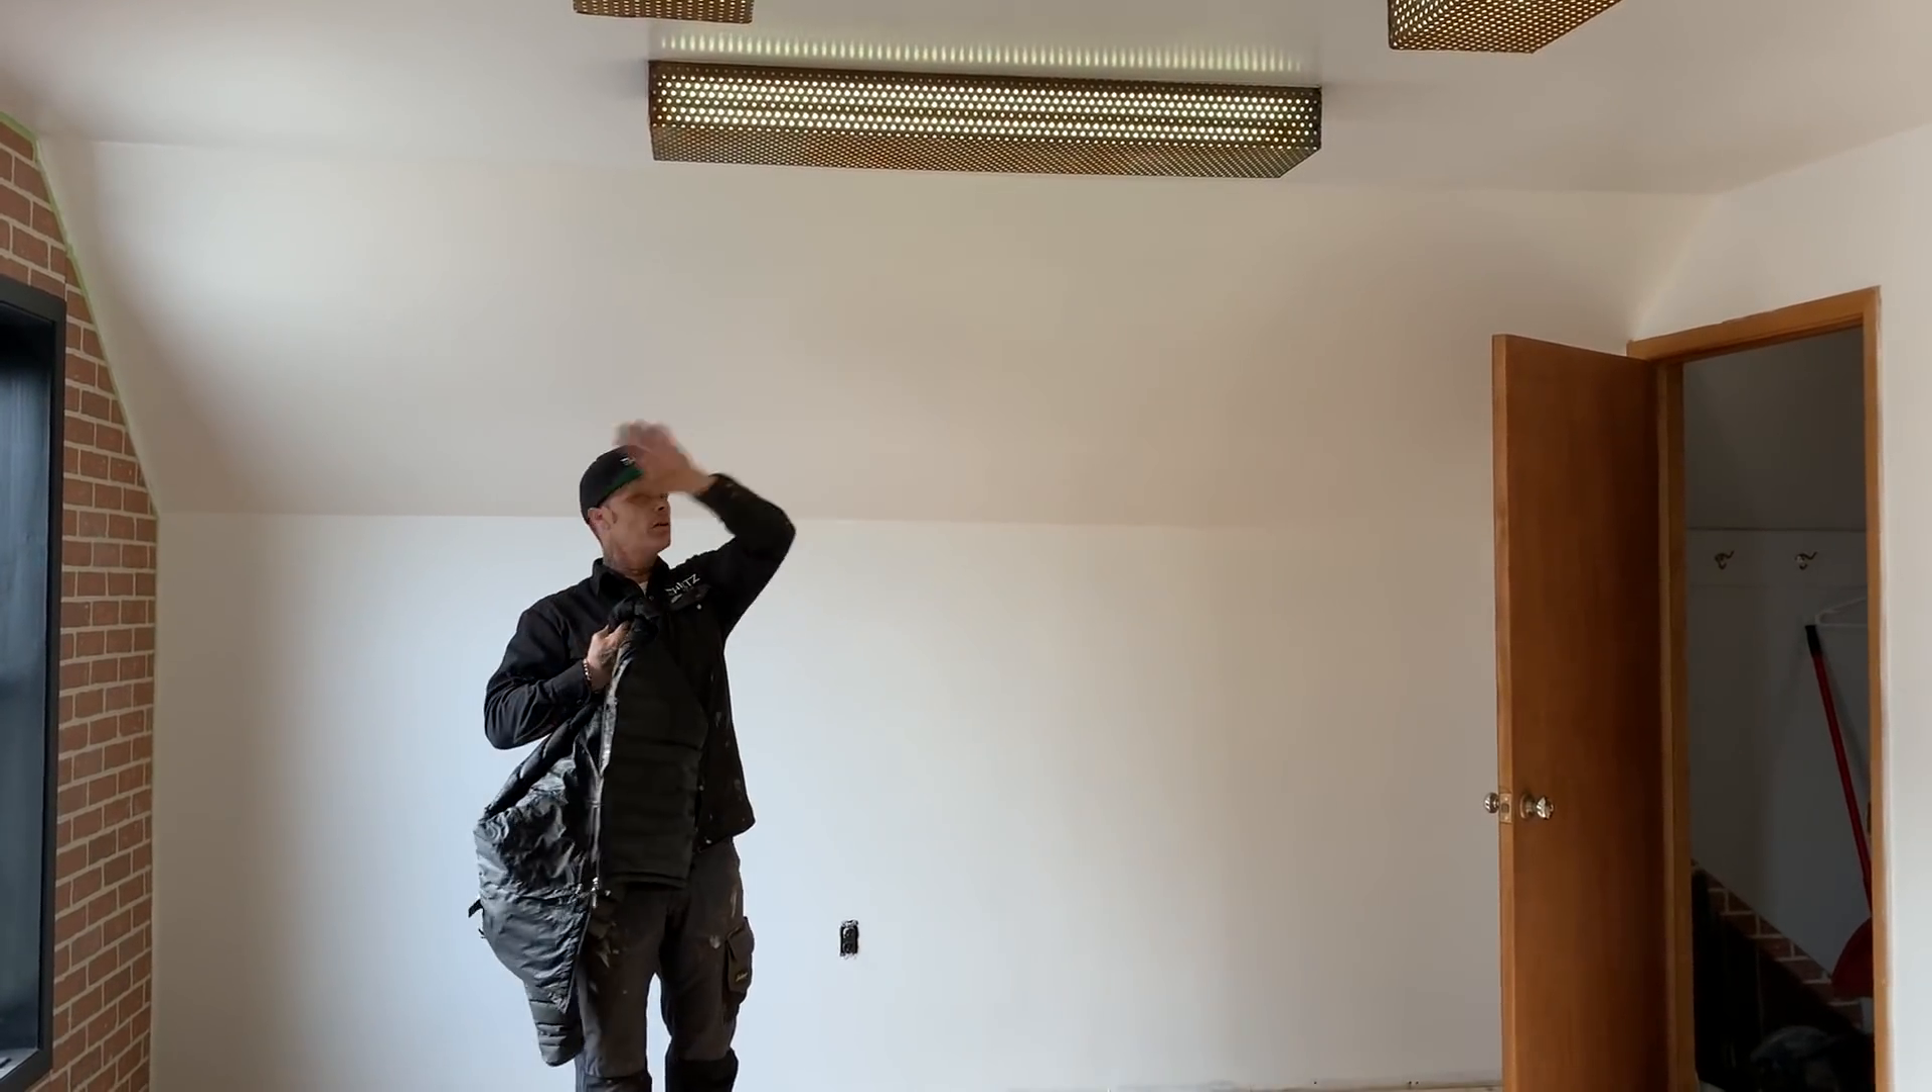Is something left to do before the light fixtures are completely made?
No.